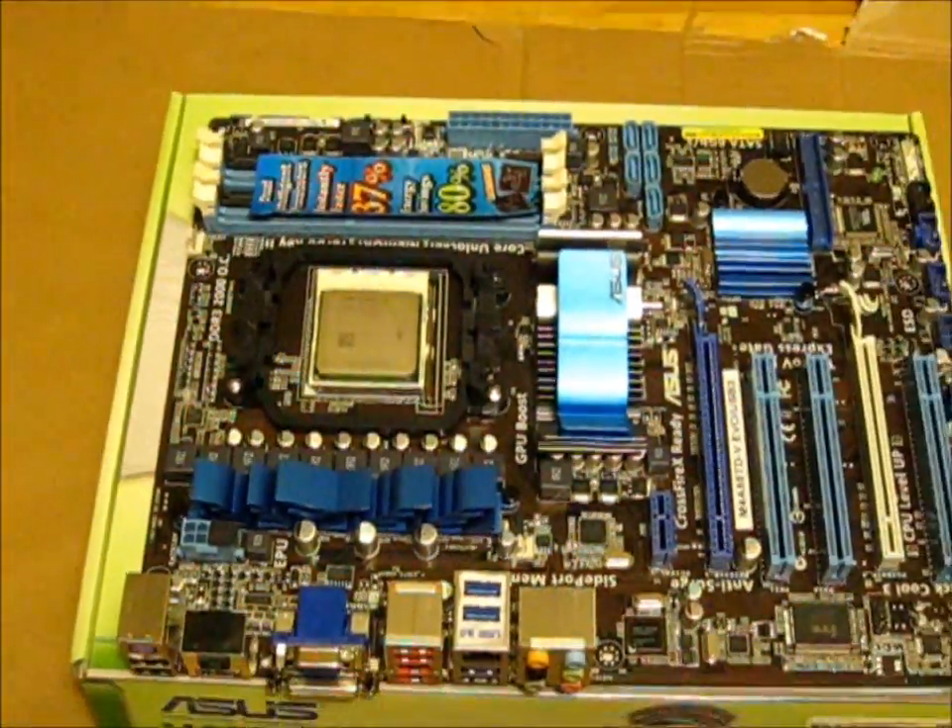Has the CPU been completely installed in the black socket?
Yes.